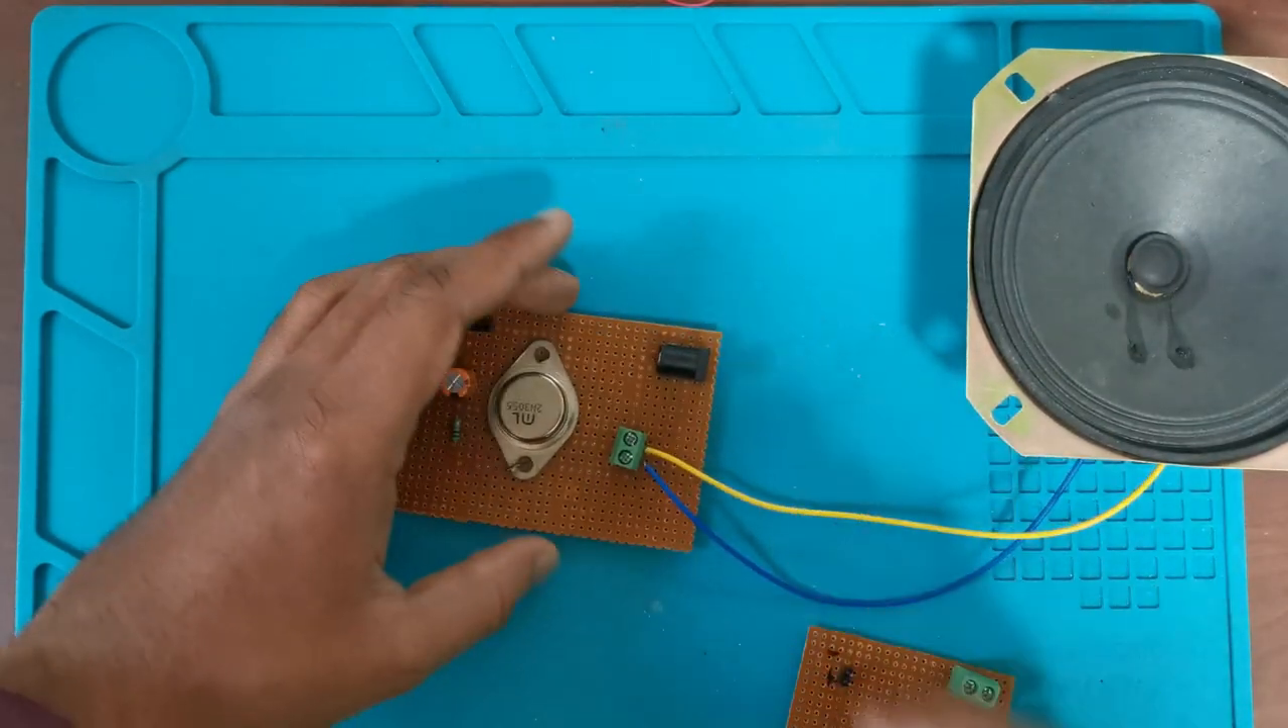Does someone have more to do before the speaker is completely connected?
No.